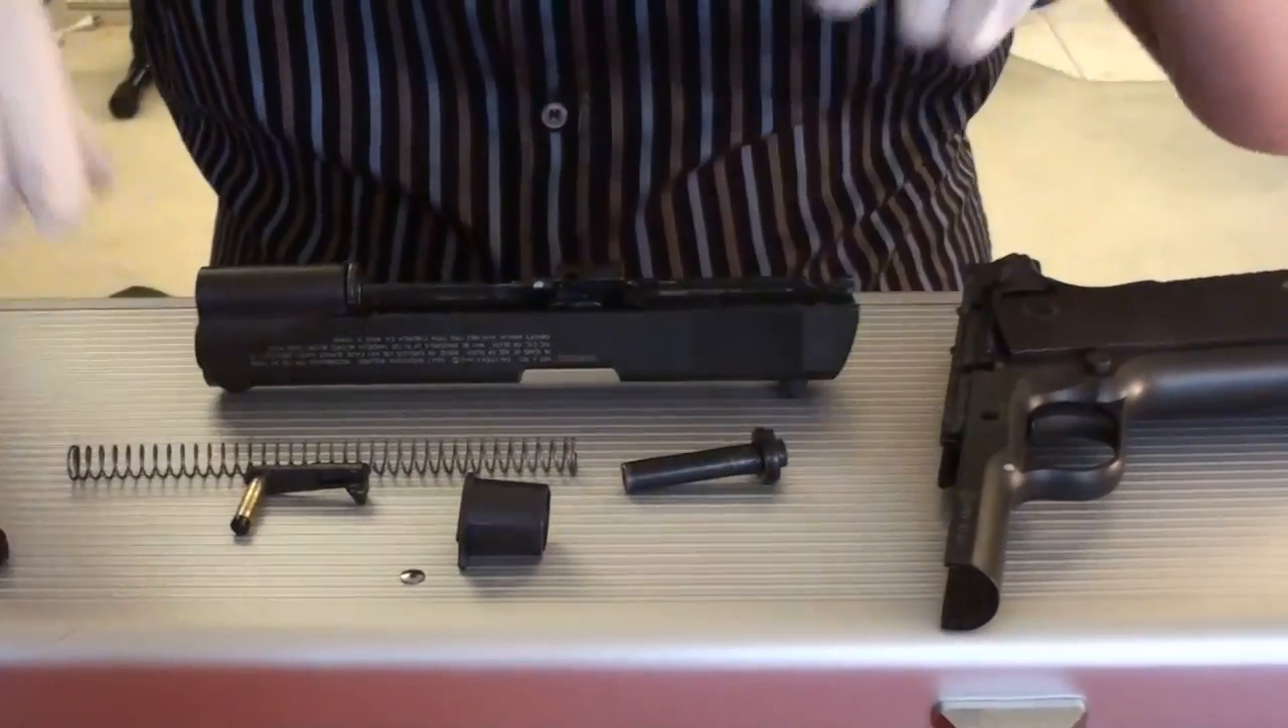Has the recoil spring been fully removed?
Yes.